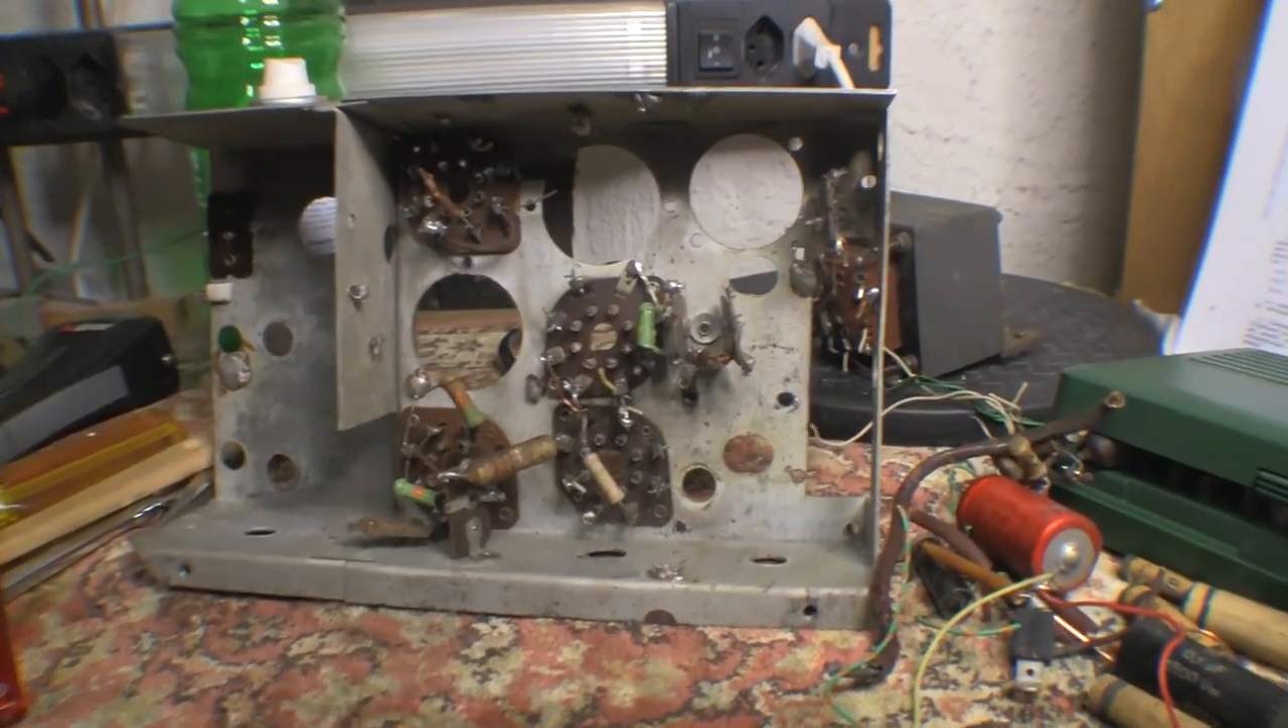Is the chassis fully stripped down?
No.